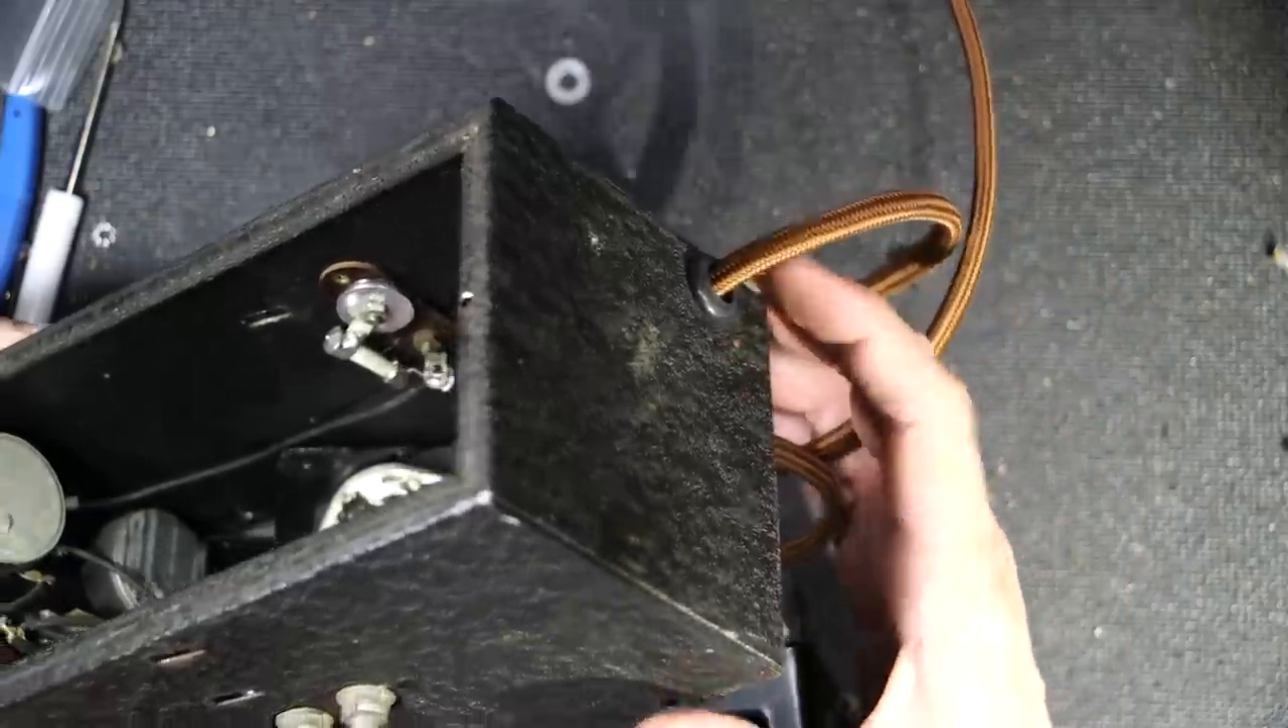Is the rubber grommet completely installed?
Yes.